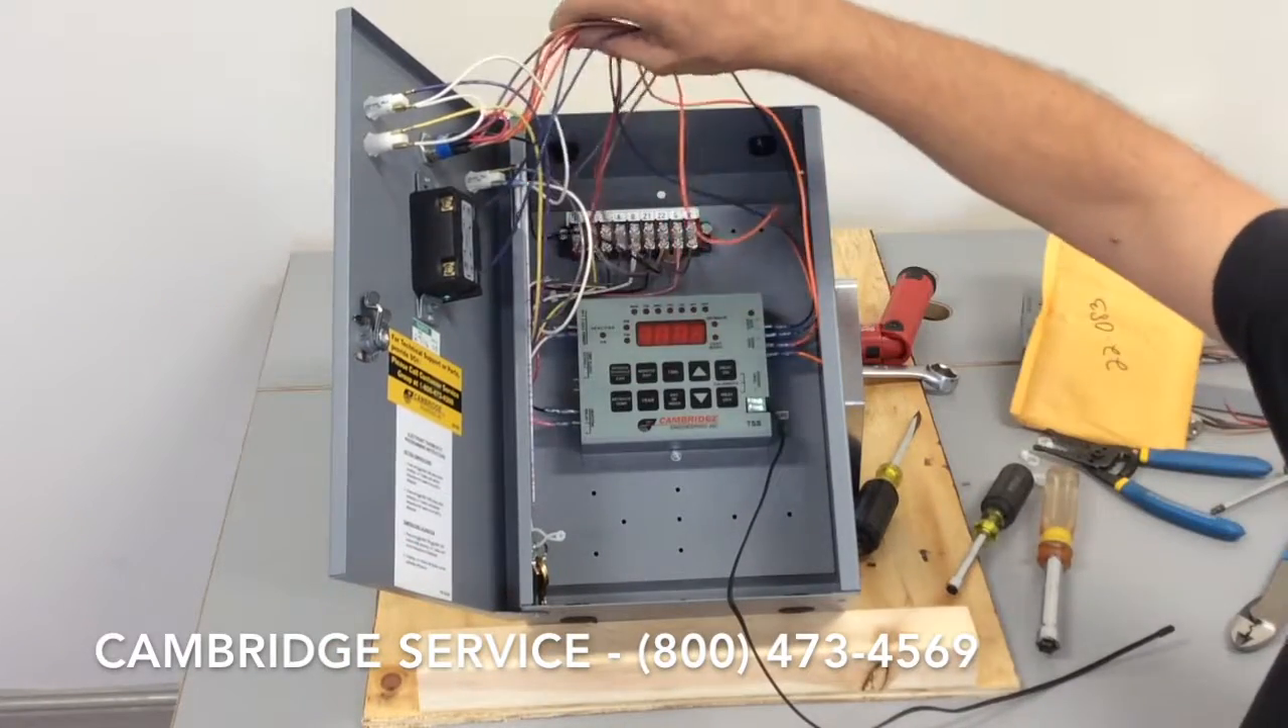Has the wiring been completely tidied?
No.